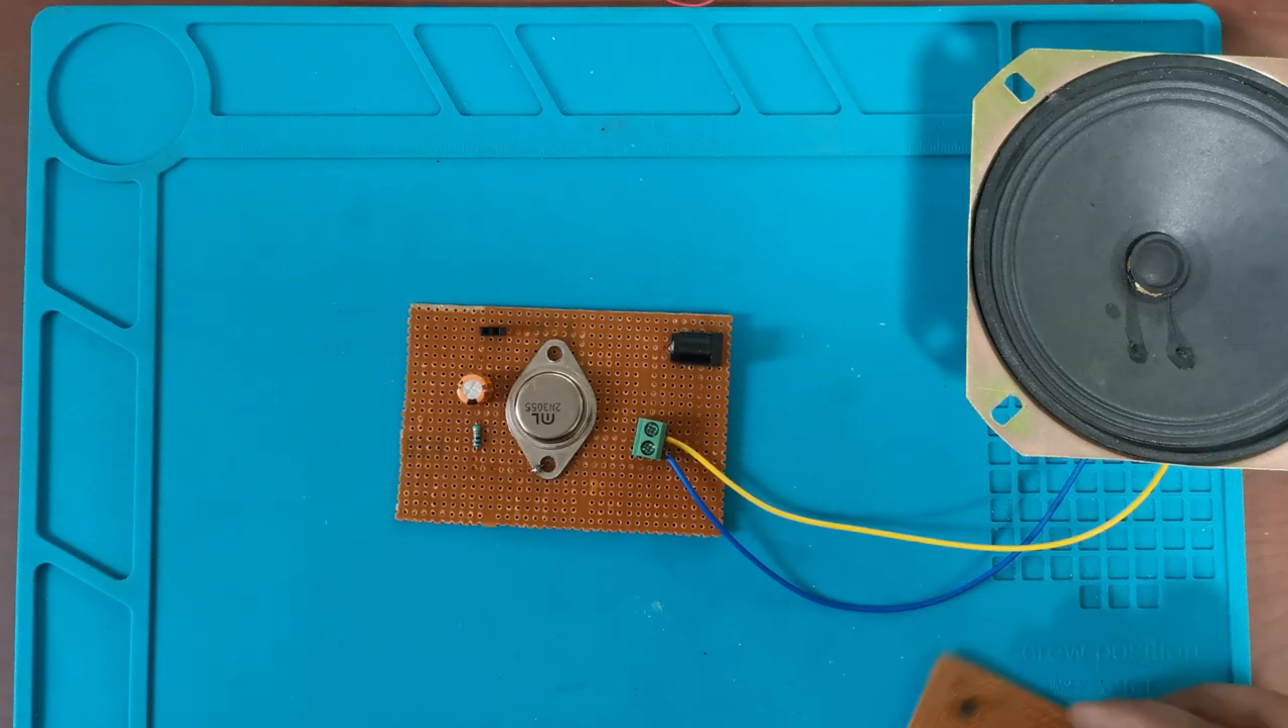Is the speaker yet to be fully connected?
No.